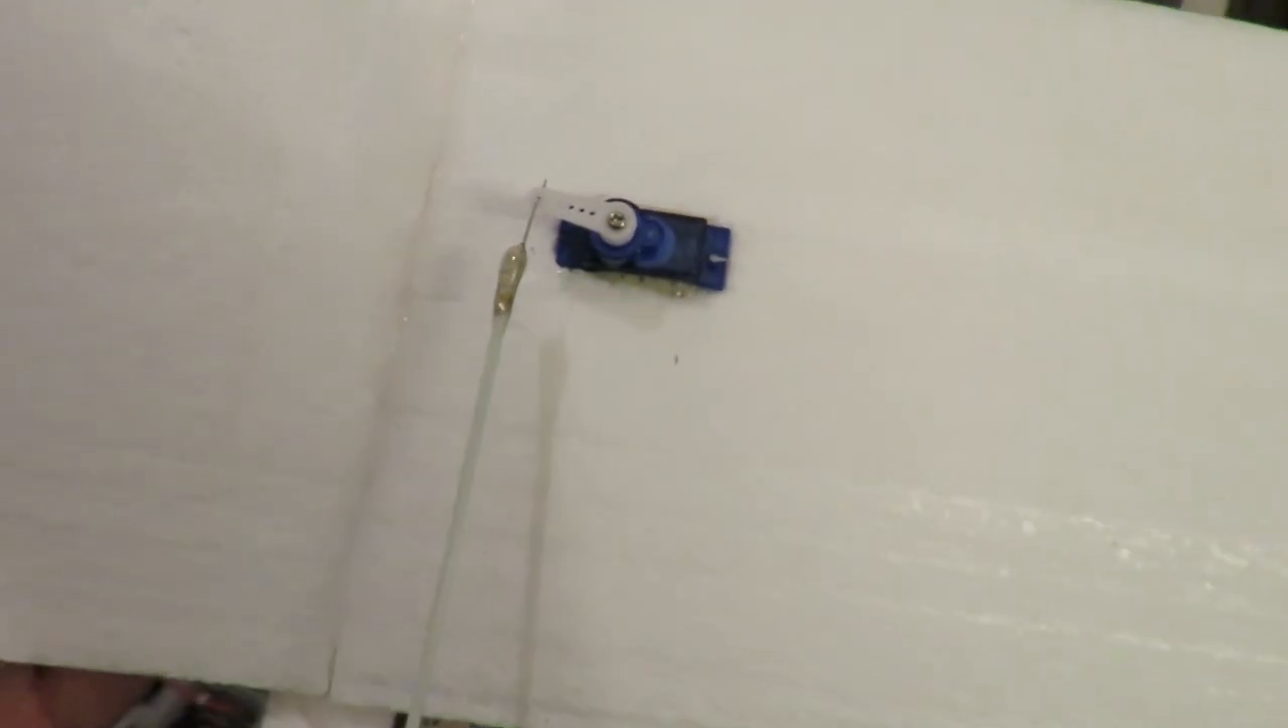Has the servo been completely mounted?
Yes.